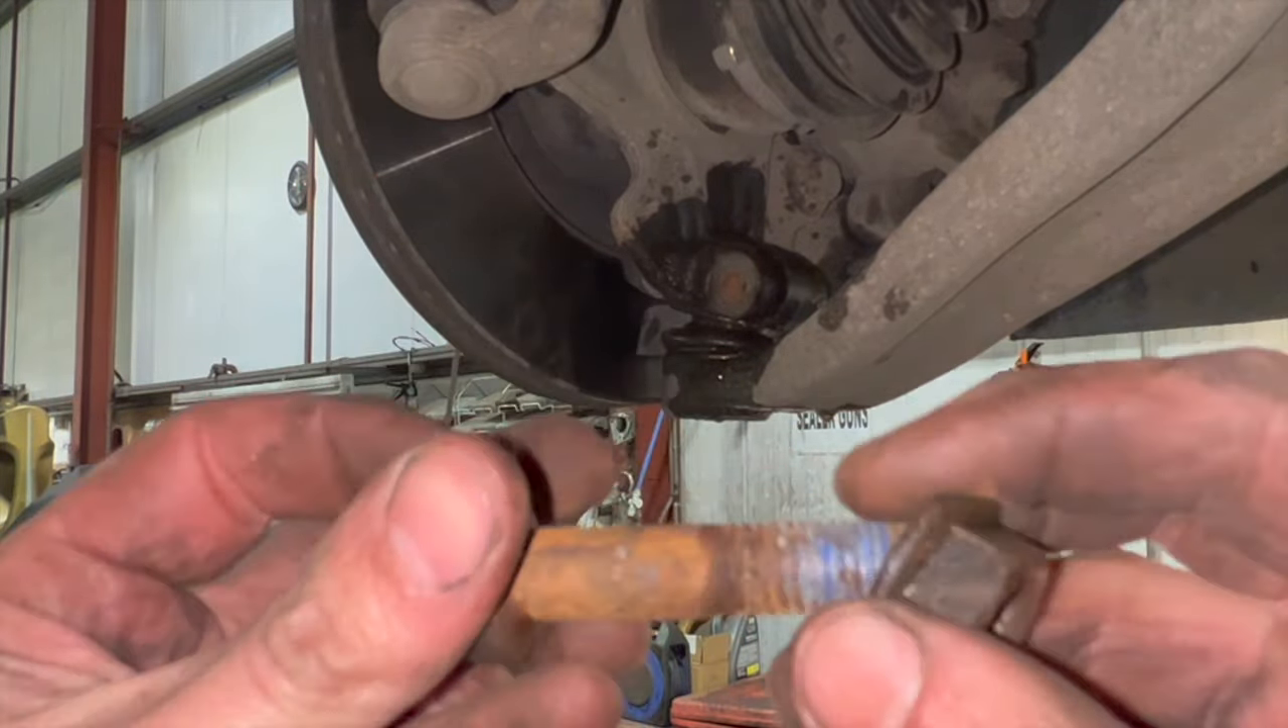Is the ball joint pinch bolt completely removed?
Yes.